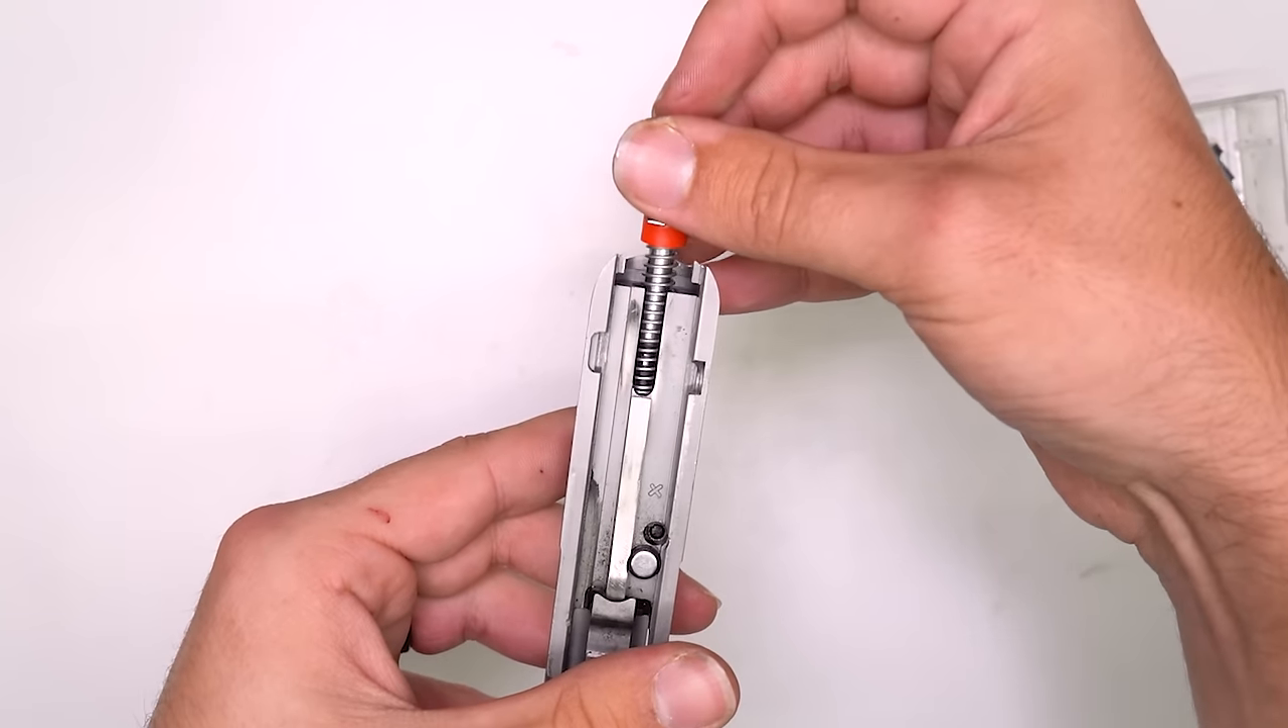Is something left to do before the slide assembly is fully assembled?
Yes.